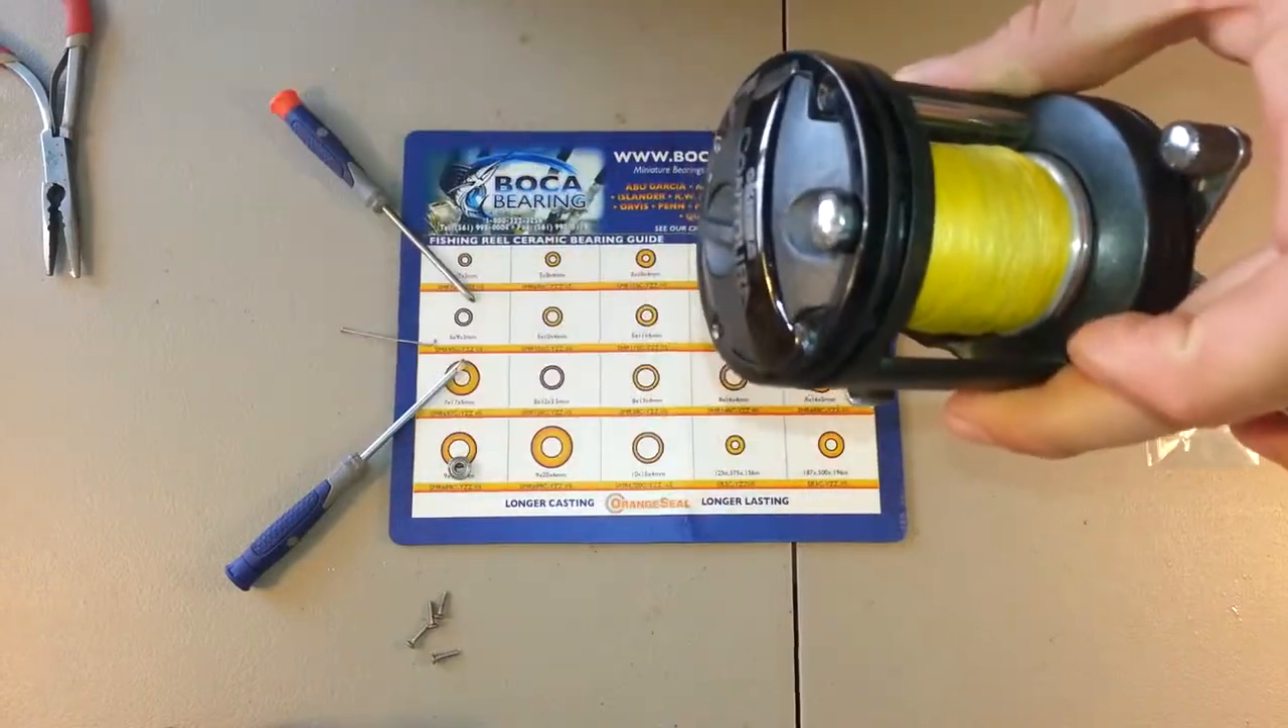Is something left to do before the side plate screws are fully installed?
Yes.